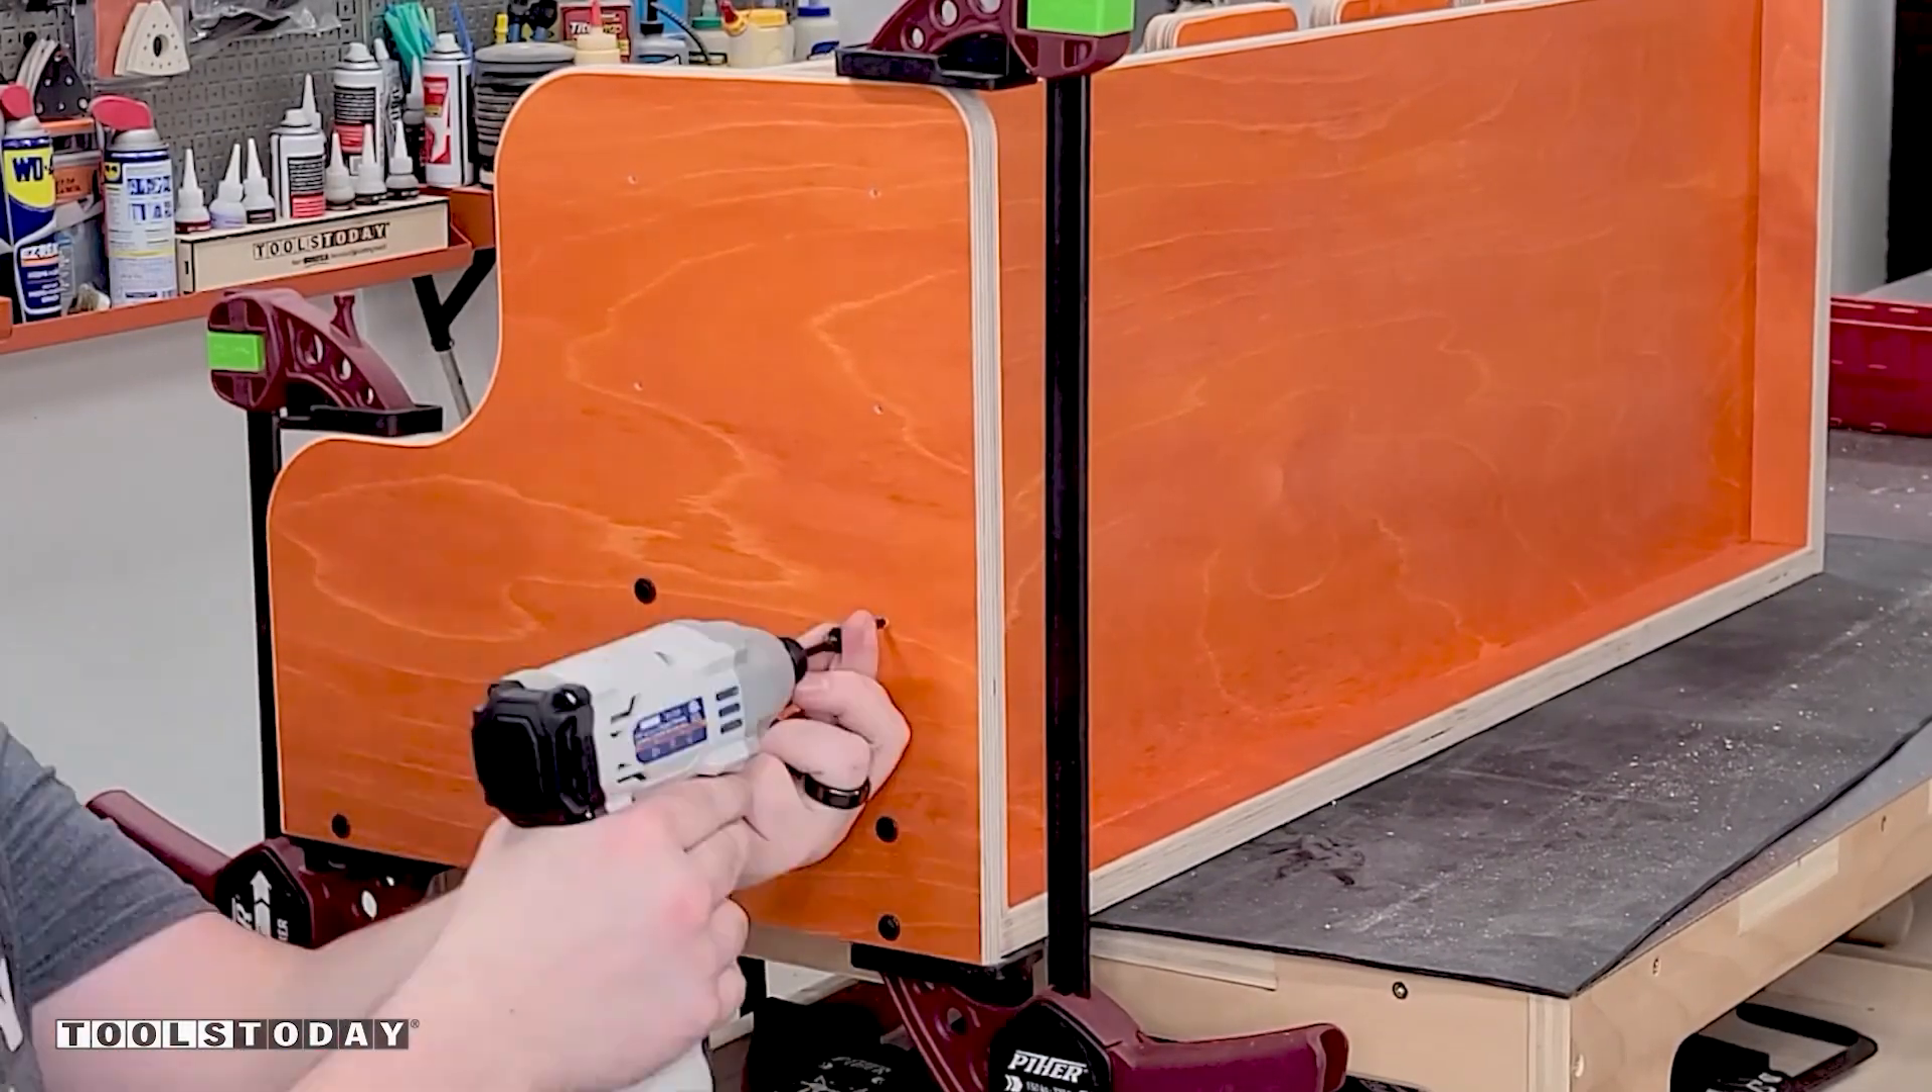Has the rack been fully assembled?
No.